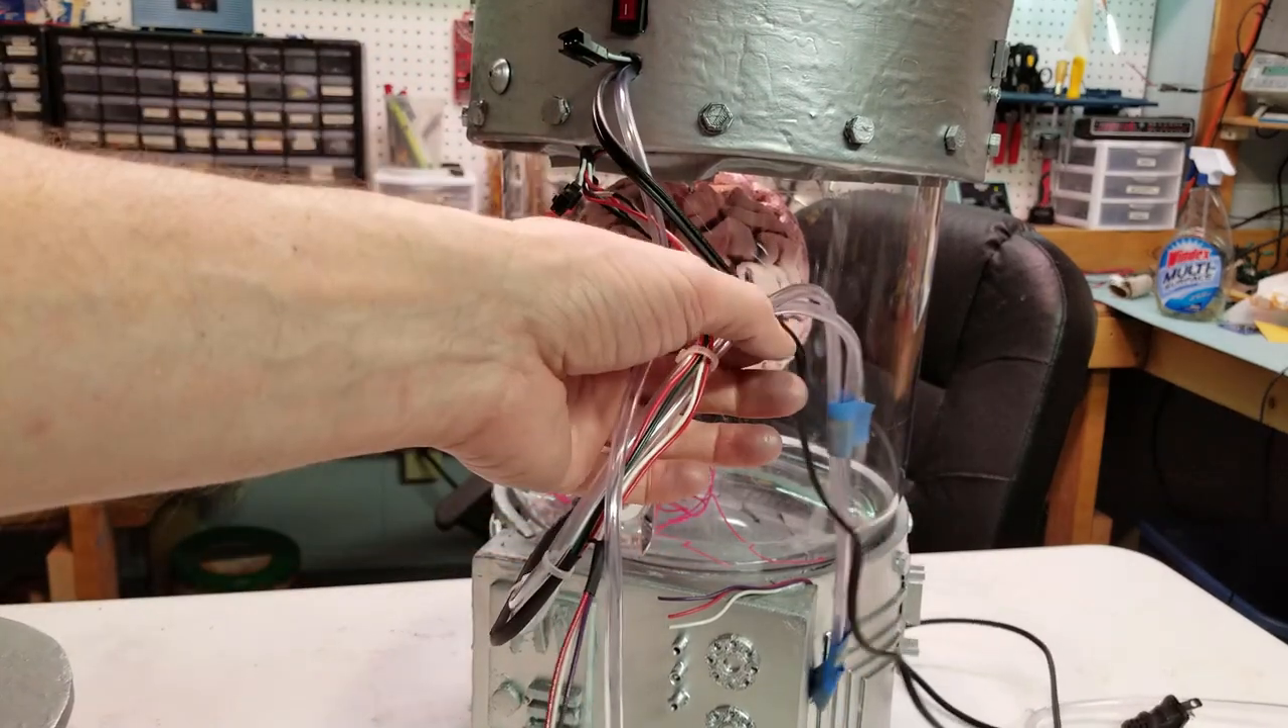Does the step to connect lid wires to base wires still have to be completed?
Yes.